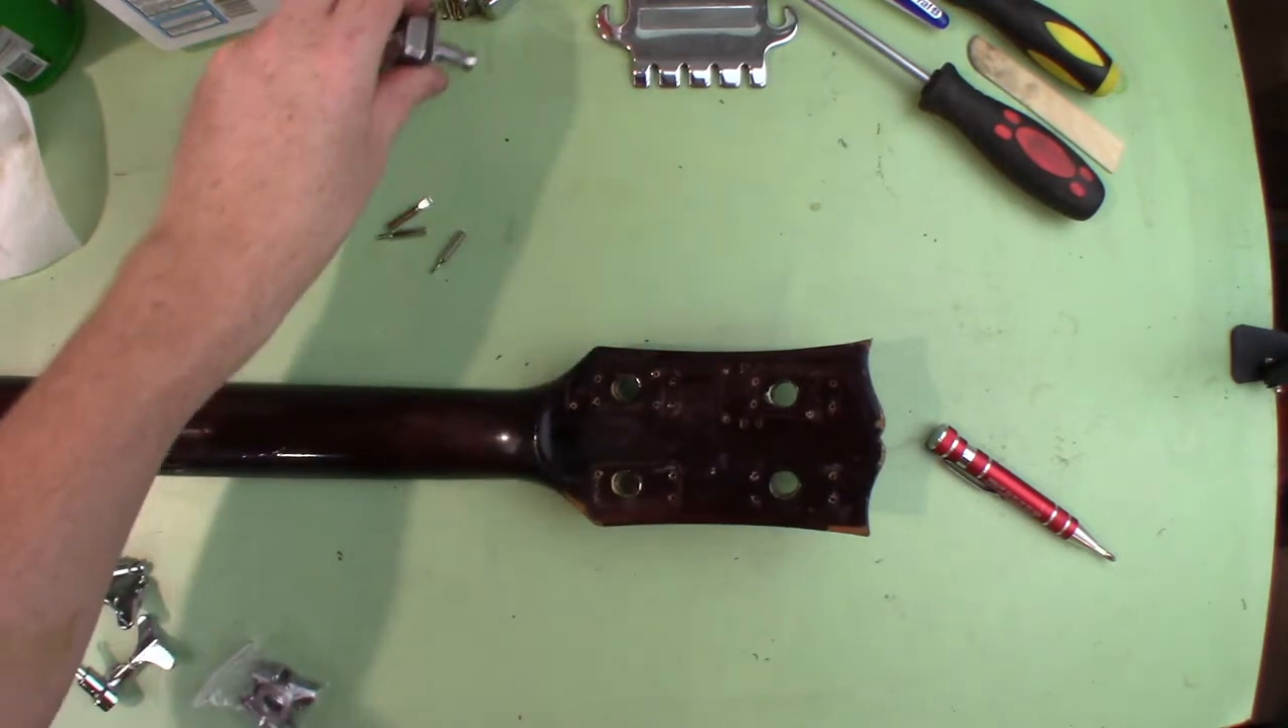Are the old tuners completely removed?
Yes.